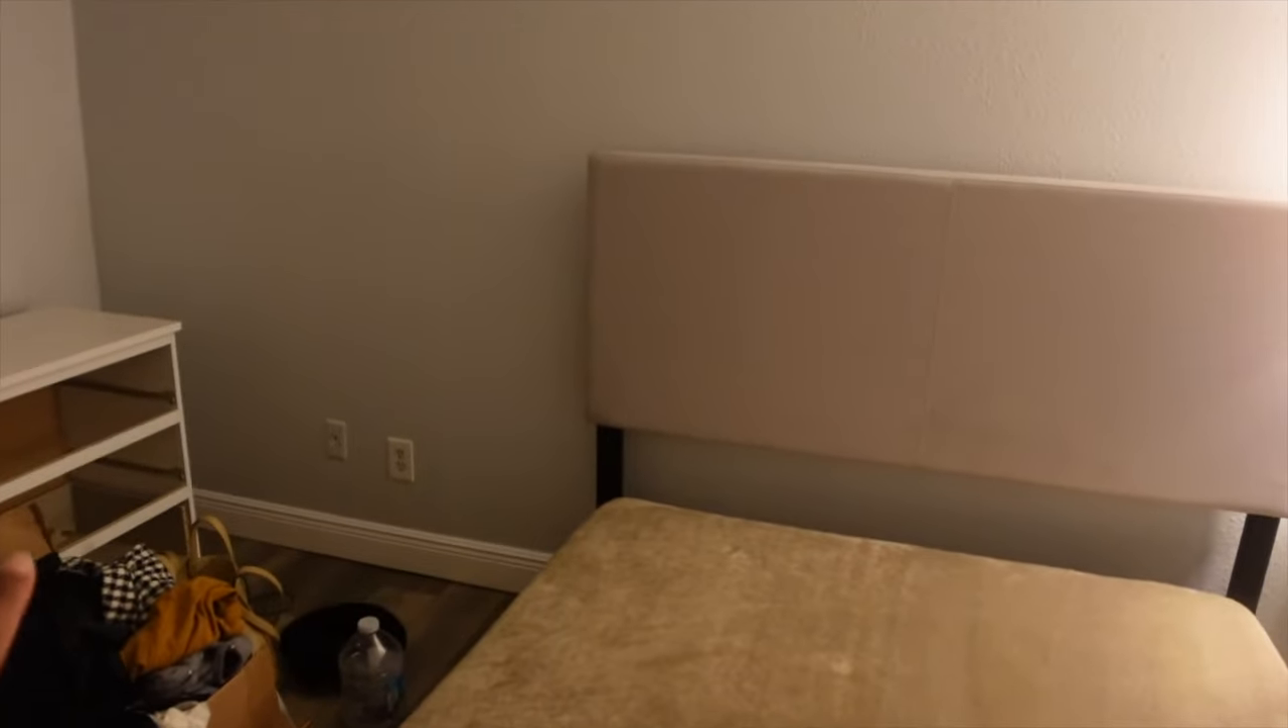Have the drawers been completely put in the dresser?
No.